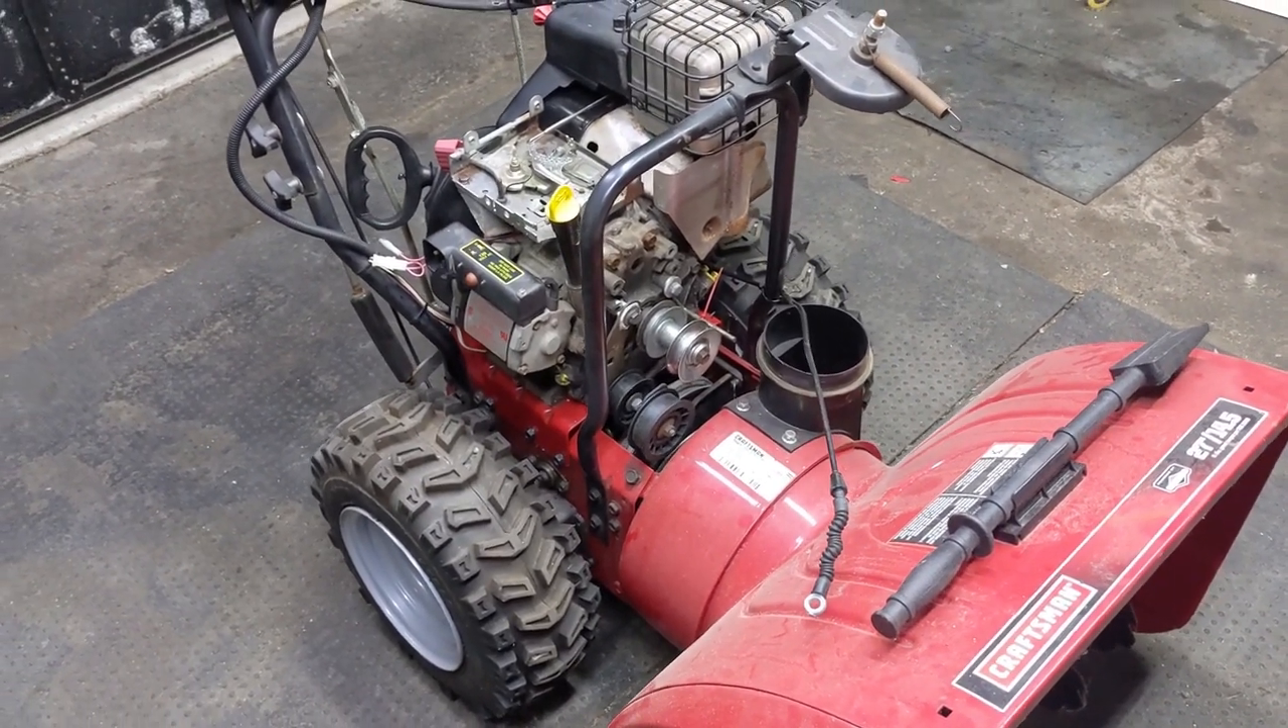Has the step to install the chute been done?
No.